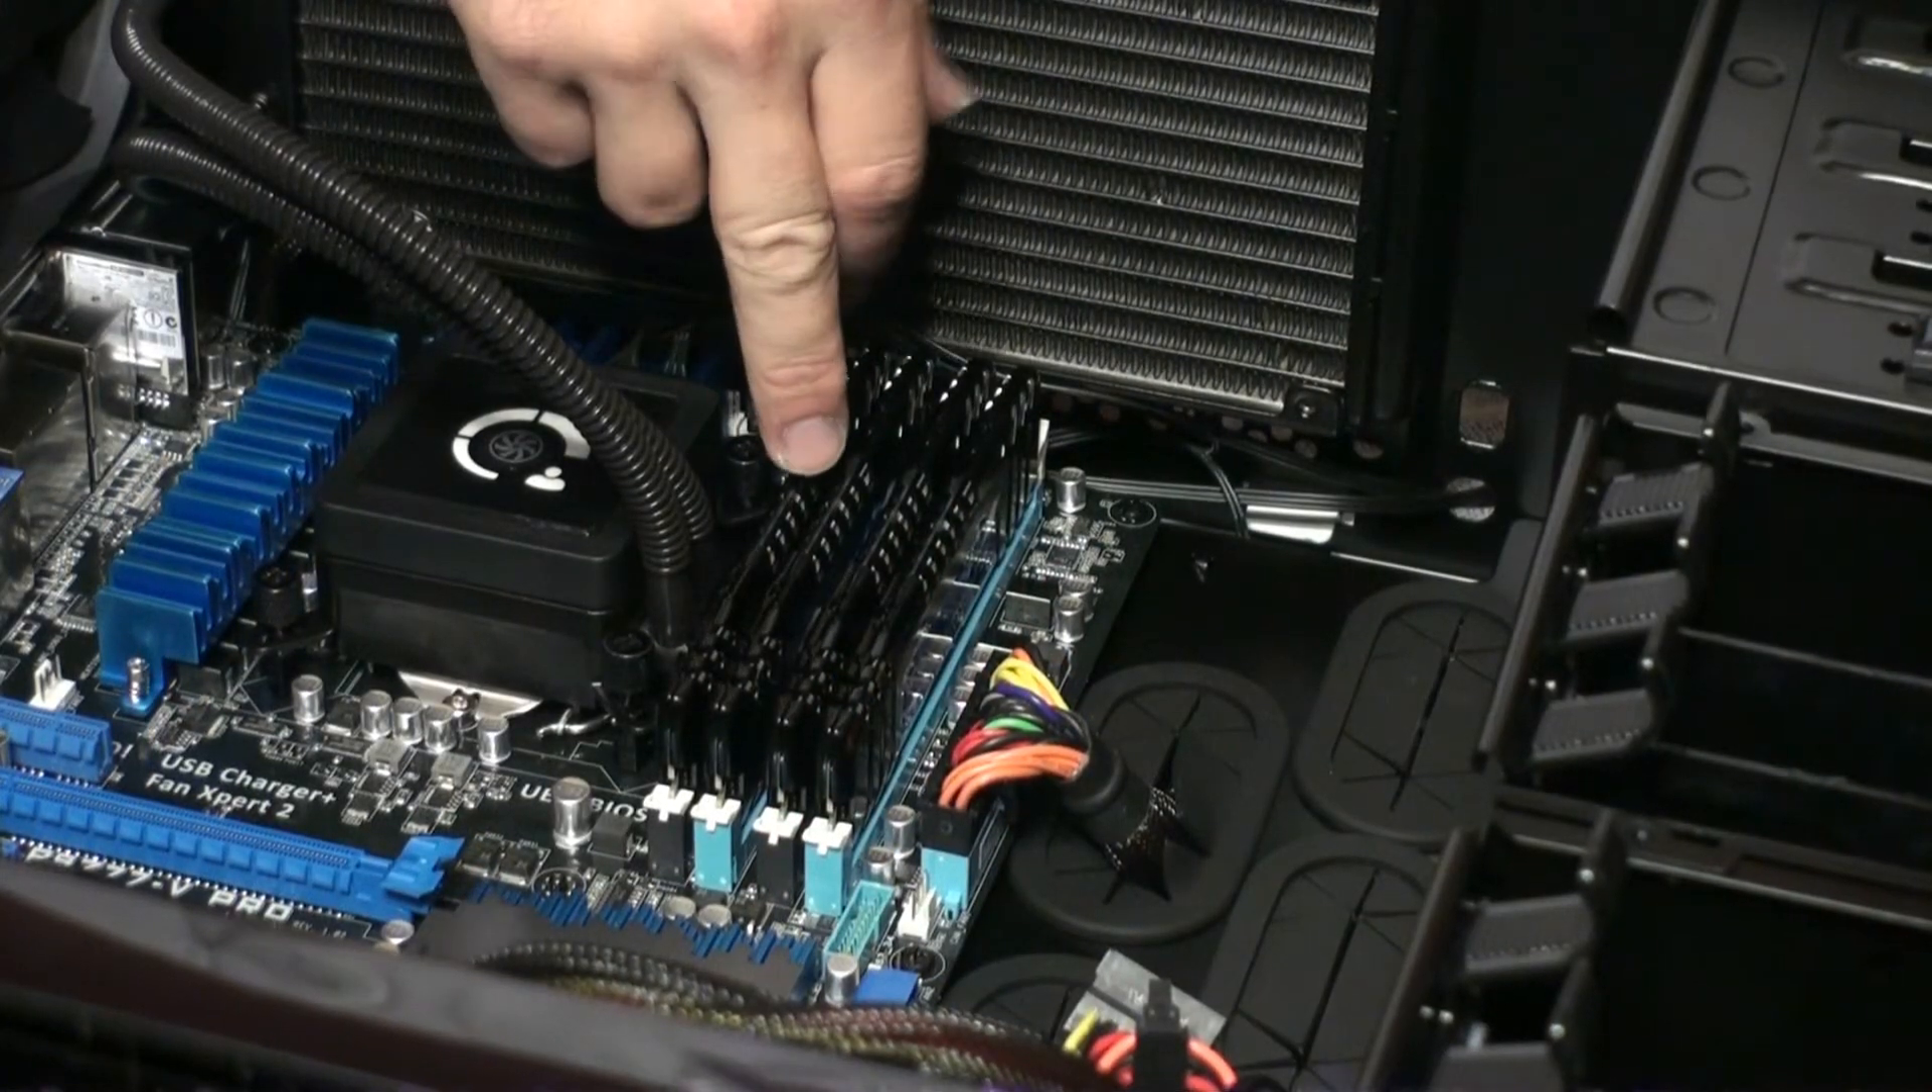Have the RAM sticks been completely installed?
Yes.